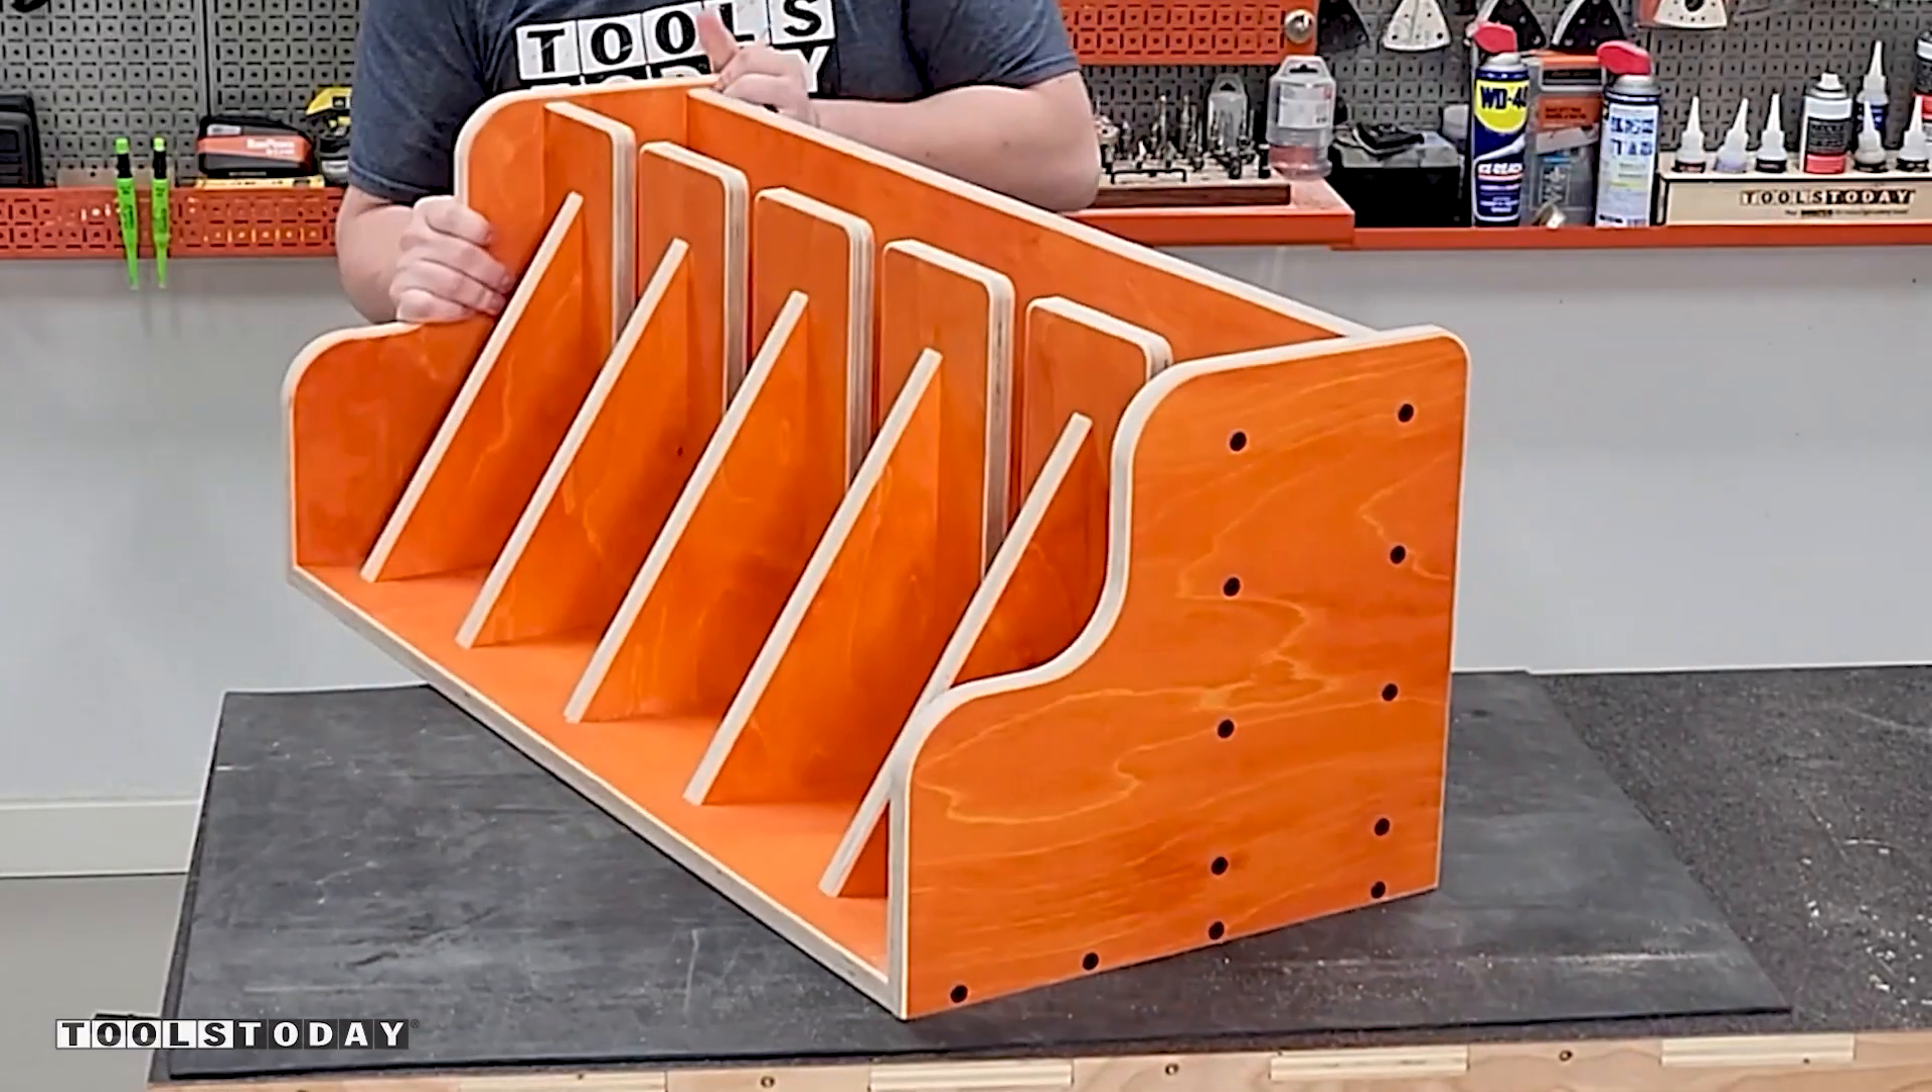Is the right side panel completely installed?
Yes.